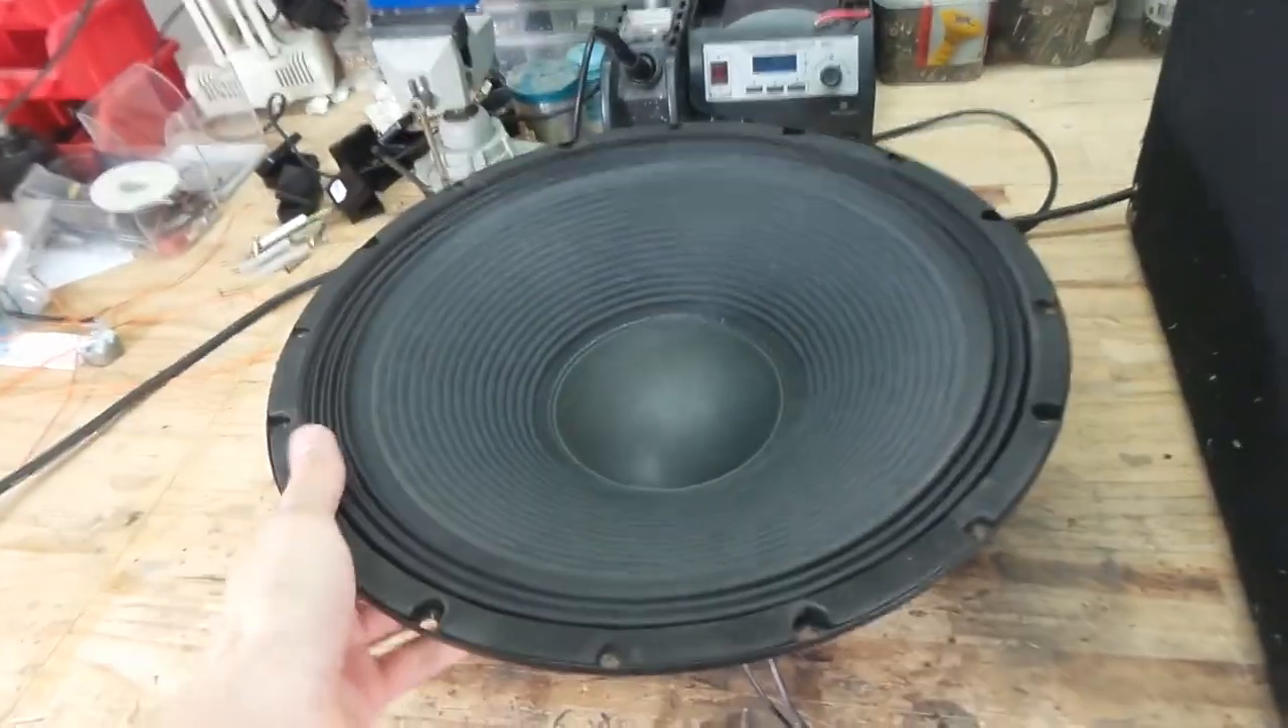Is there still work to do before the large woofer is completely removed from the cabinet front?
No.